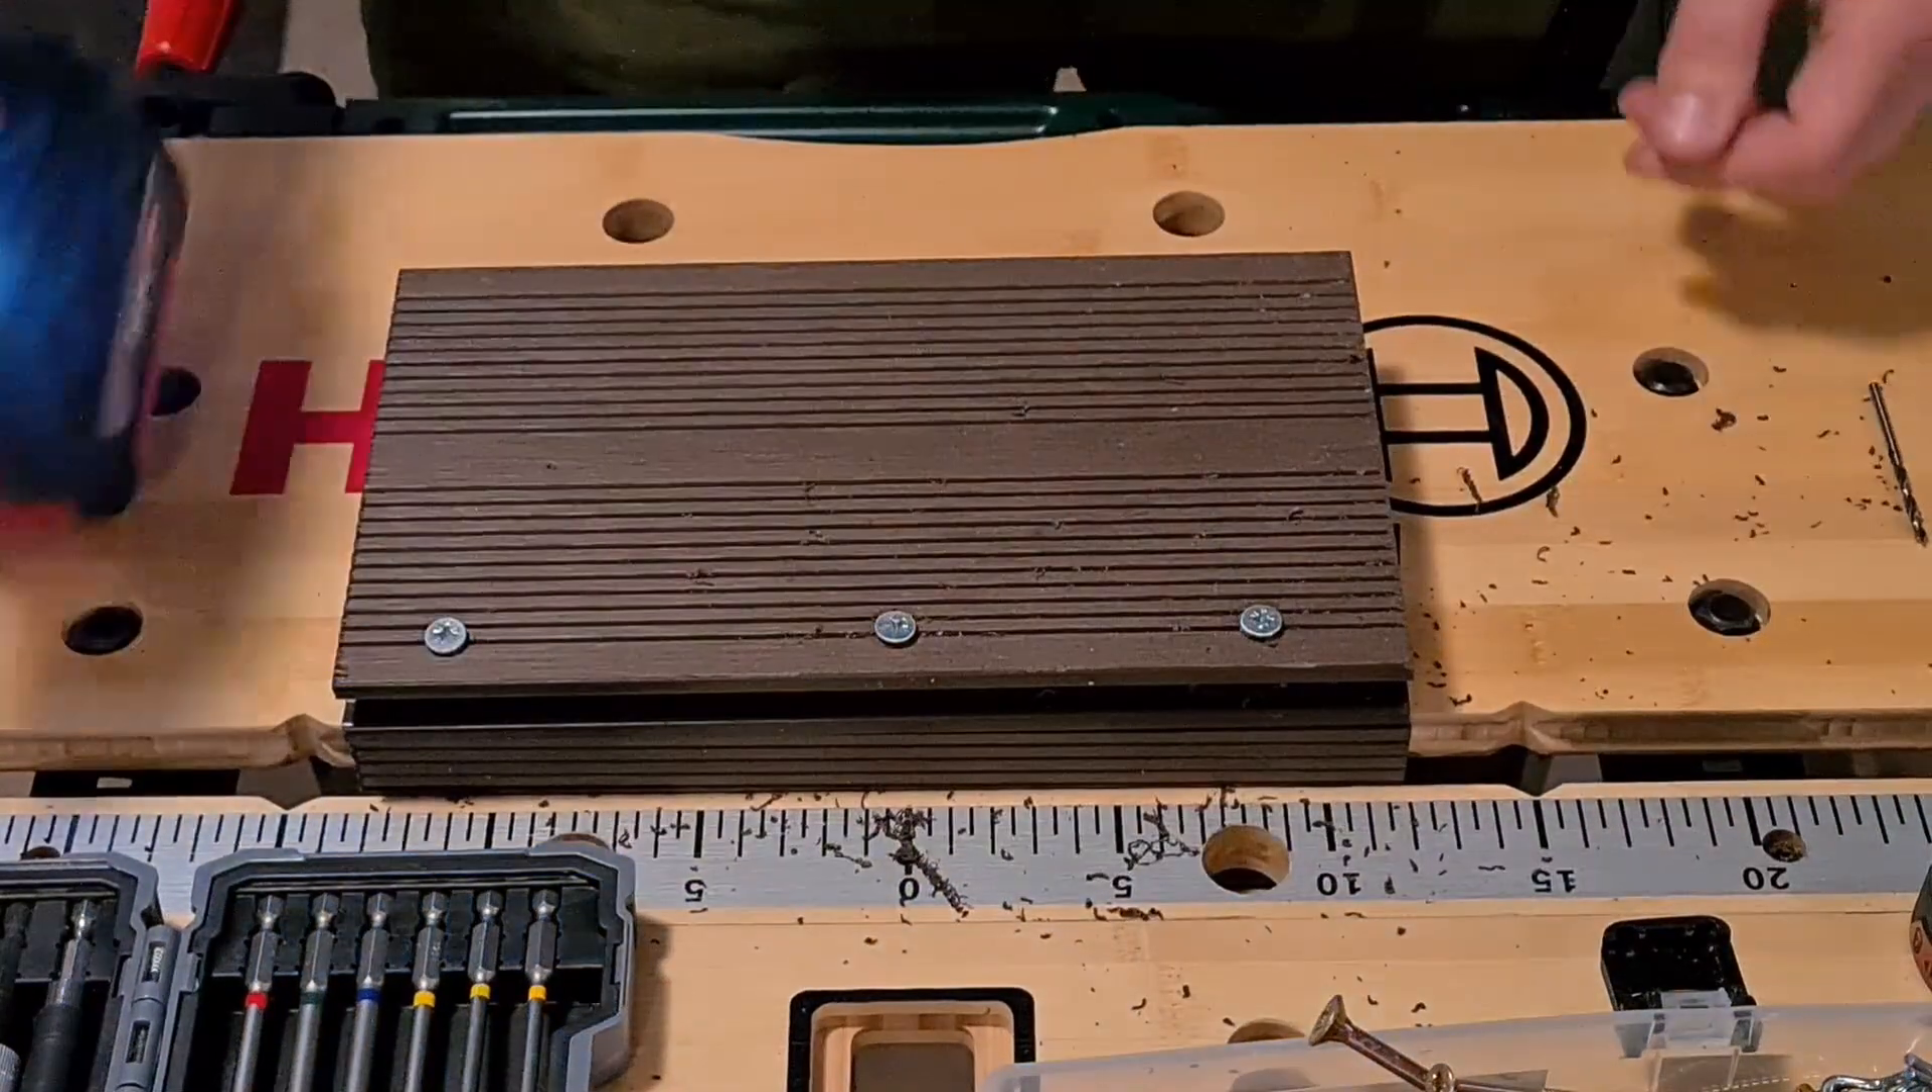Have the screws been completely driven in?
Yes.